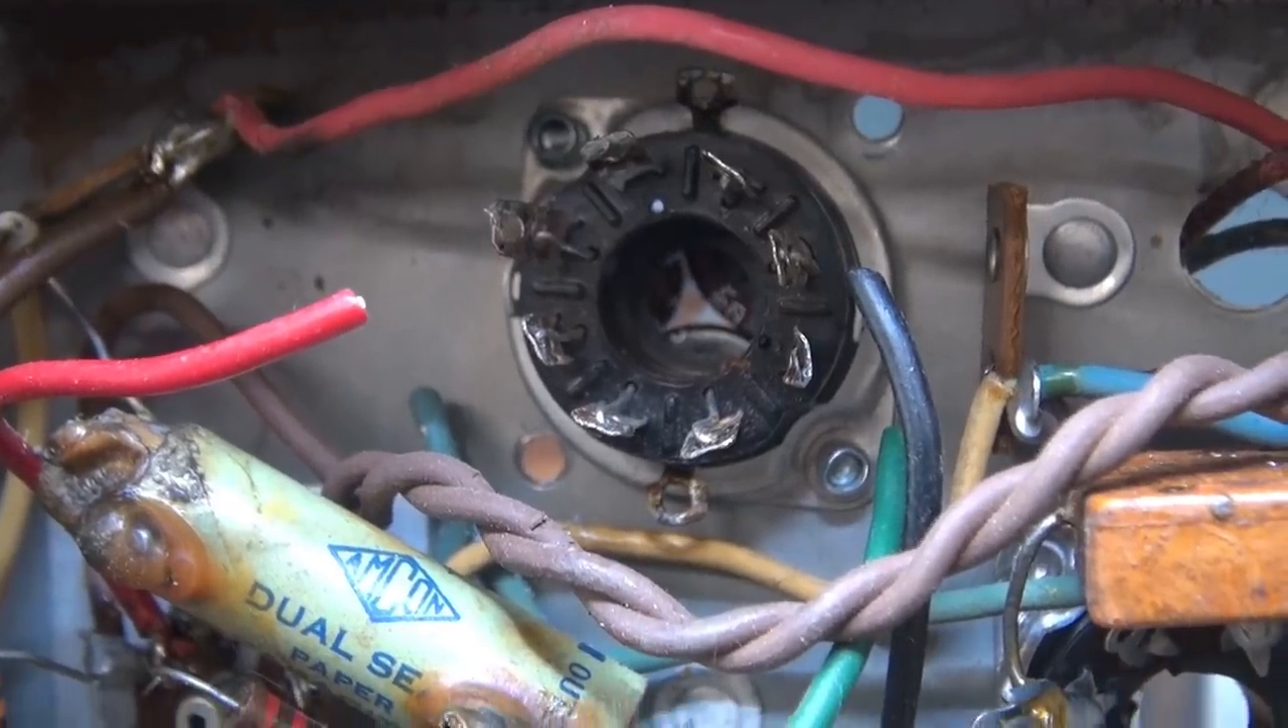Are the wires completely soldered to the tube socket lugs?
No.